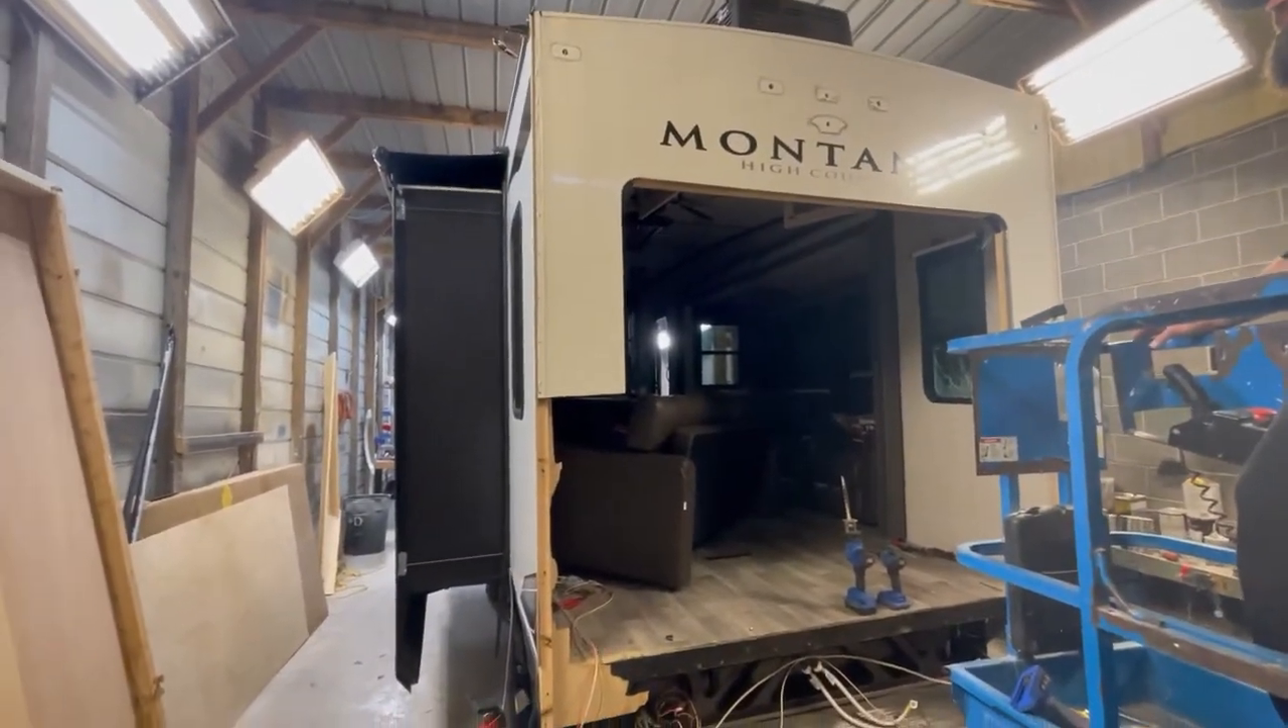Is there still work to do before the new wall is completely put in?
Yes.